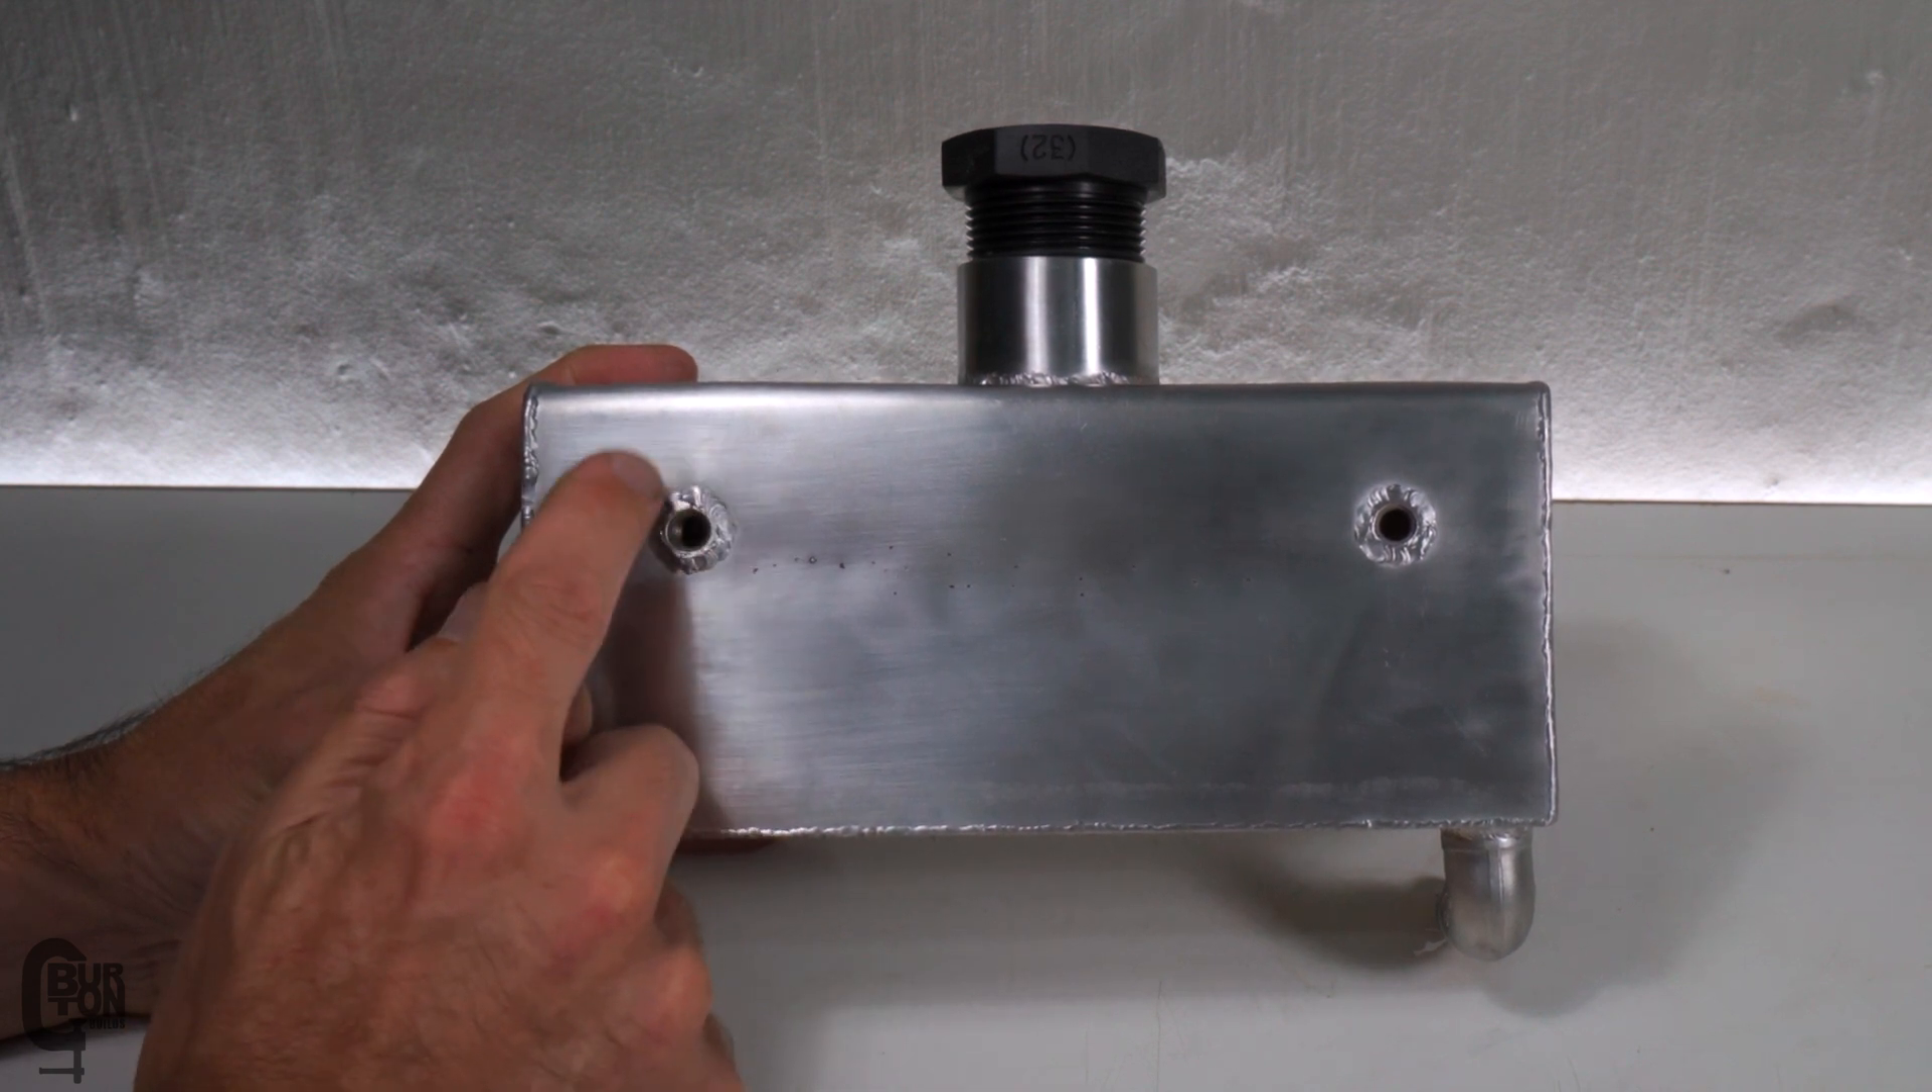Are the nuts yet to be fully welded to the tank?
No.